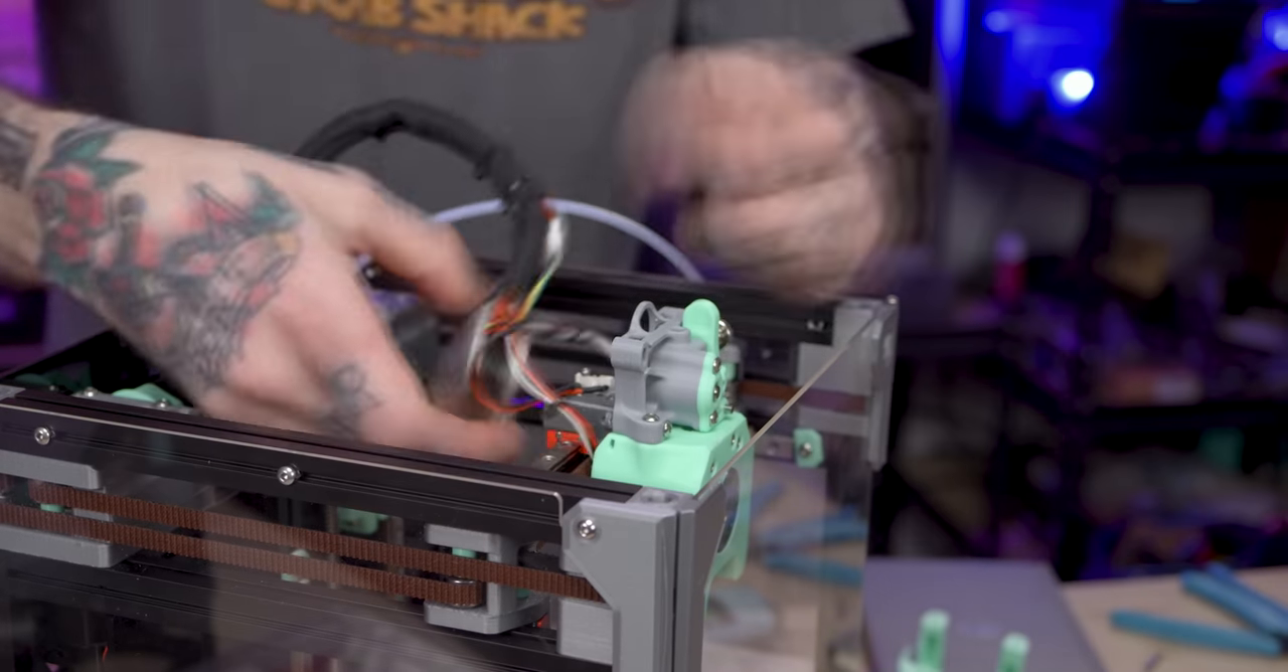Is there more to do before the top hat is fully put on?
Yes.